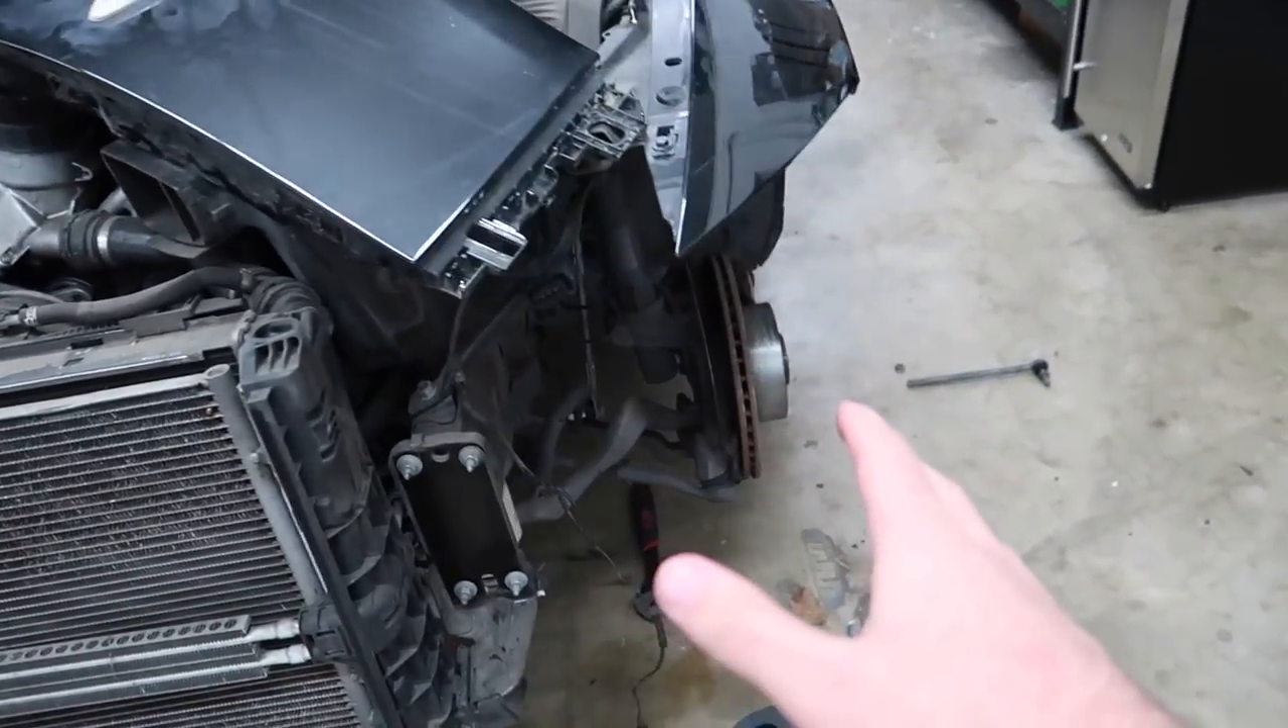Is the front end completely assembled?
No.